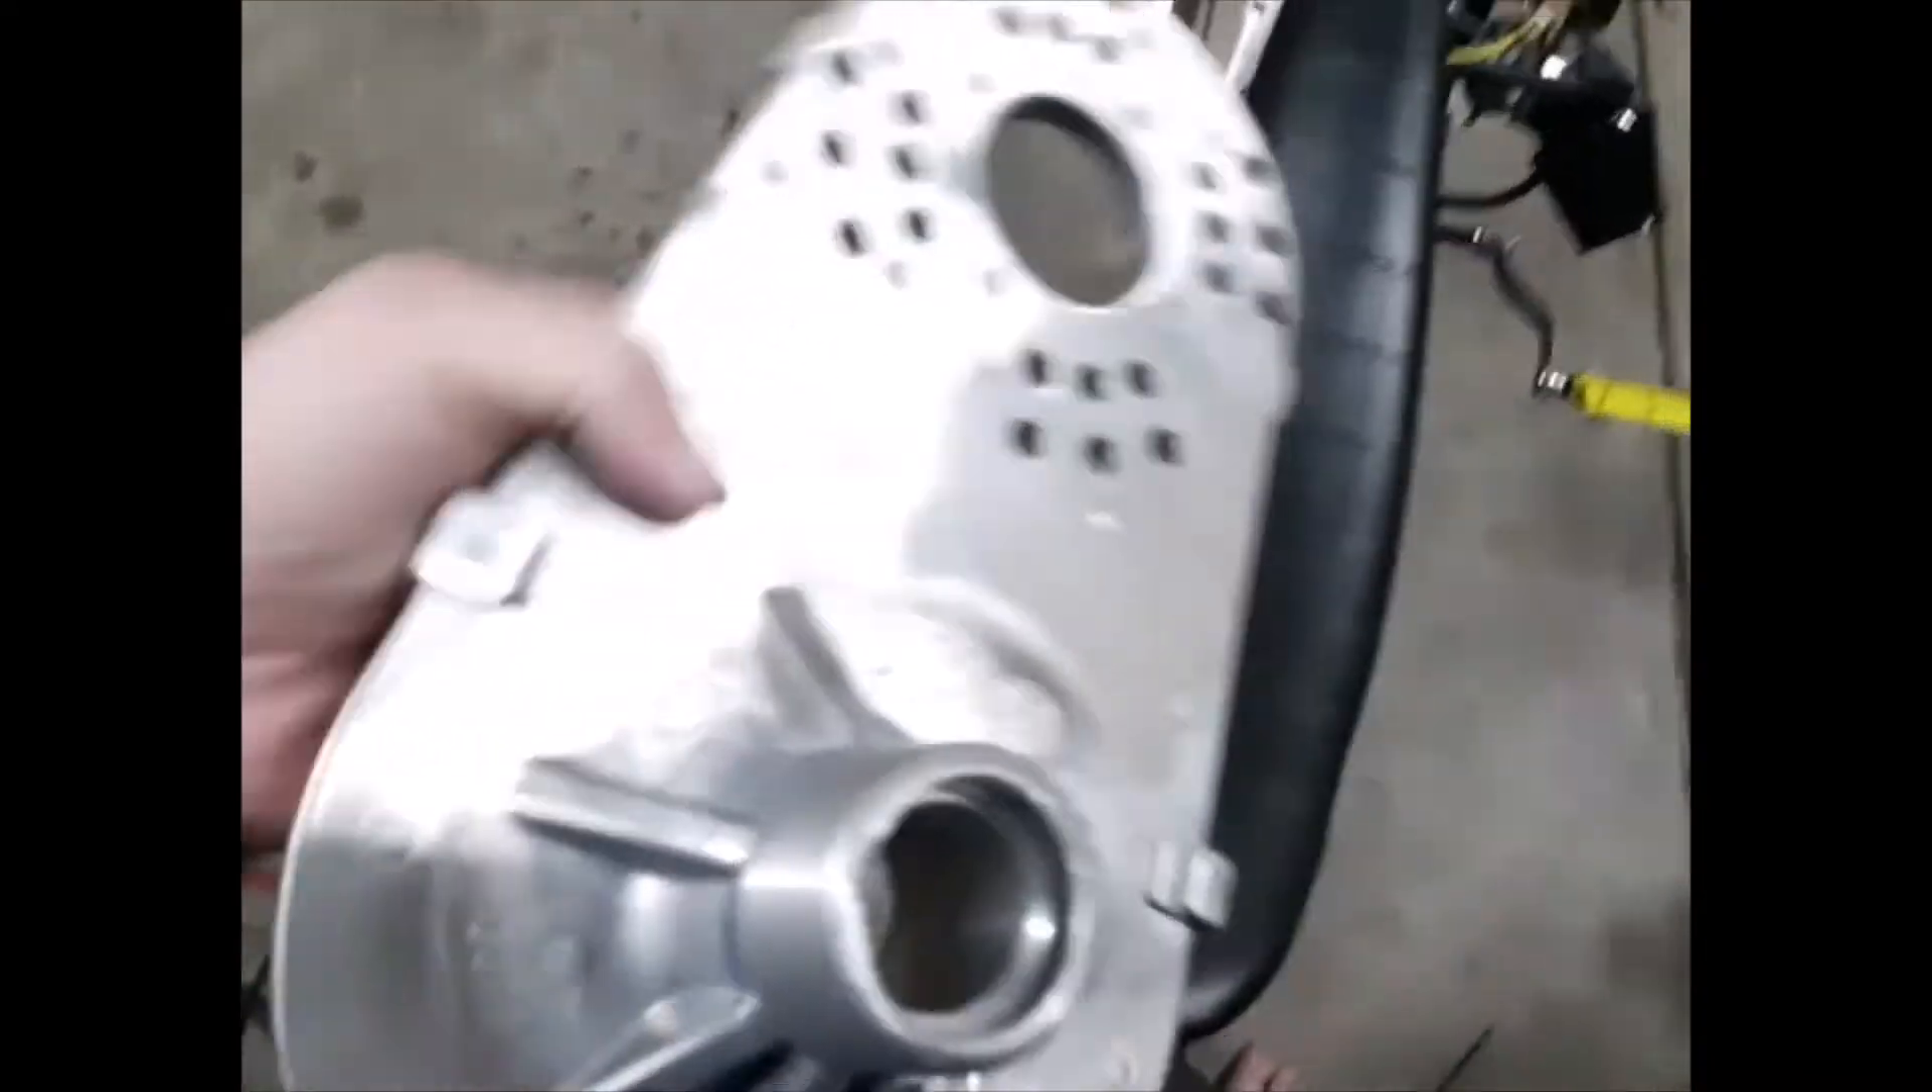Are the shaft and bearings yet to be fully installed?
Yes.